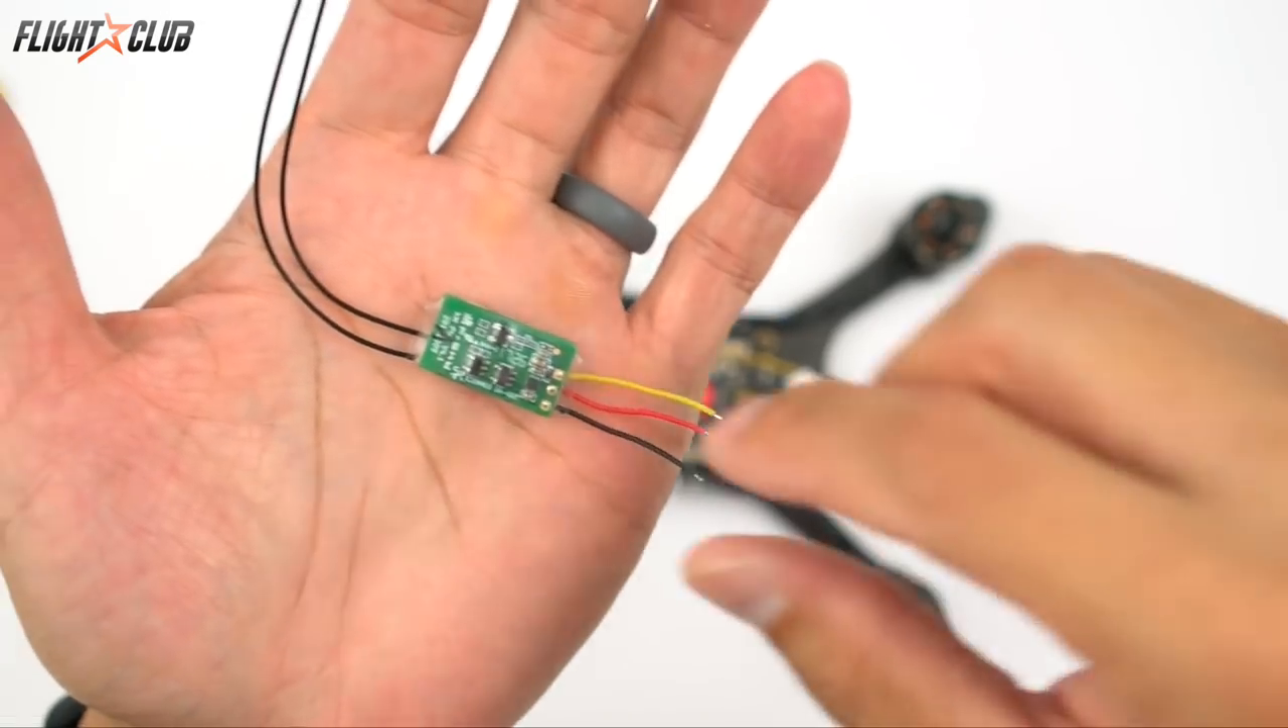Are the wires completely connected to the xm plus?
Yes.